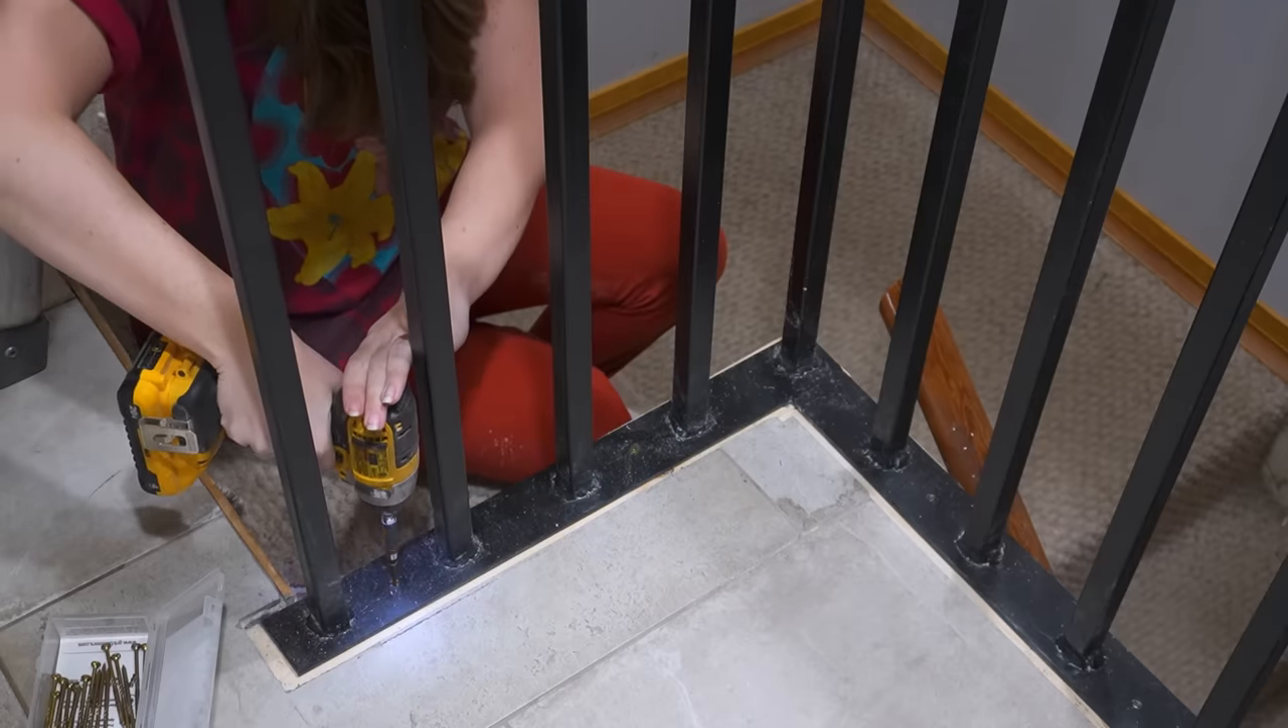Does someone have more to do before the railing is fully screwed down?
Yes.